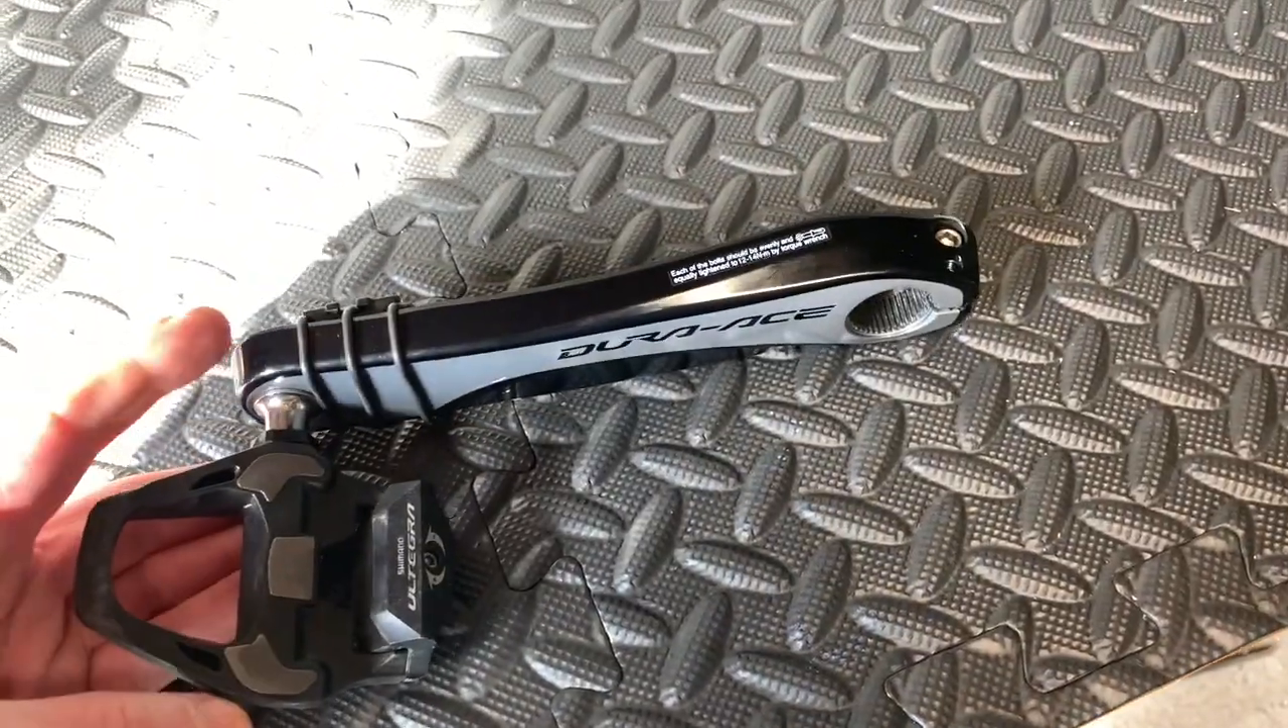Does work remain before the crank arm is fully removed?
No.